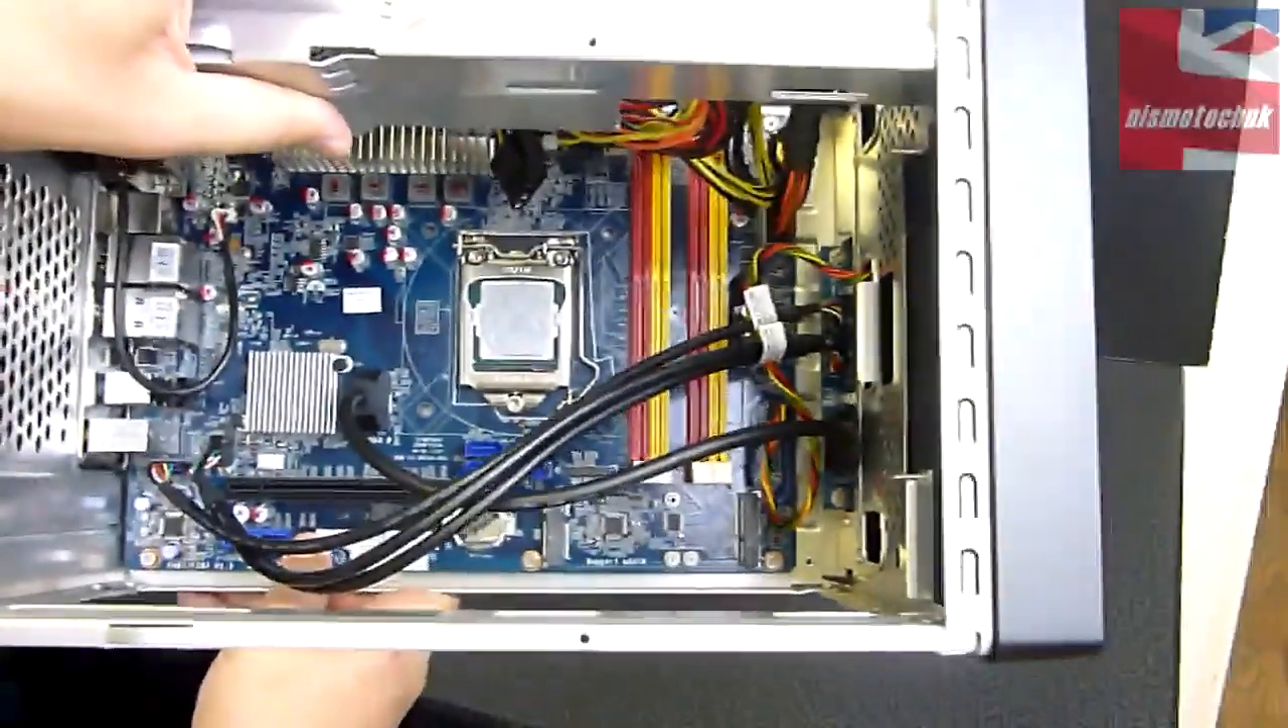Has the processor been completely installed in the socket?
Yes.